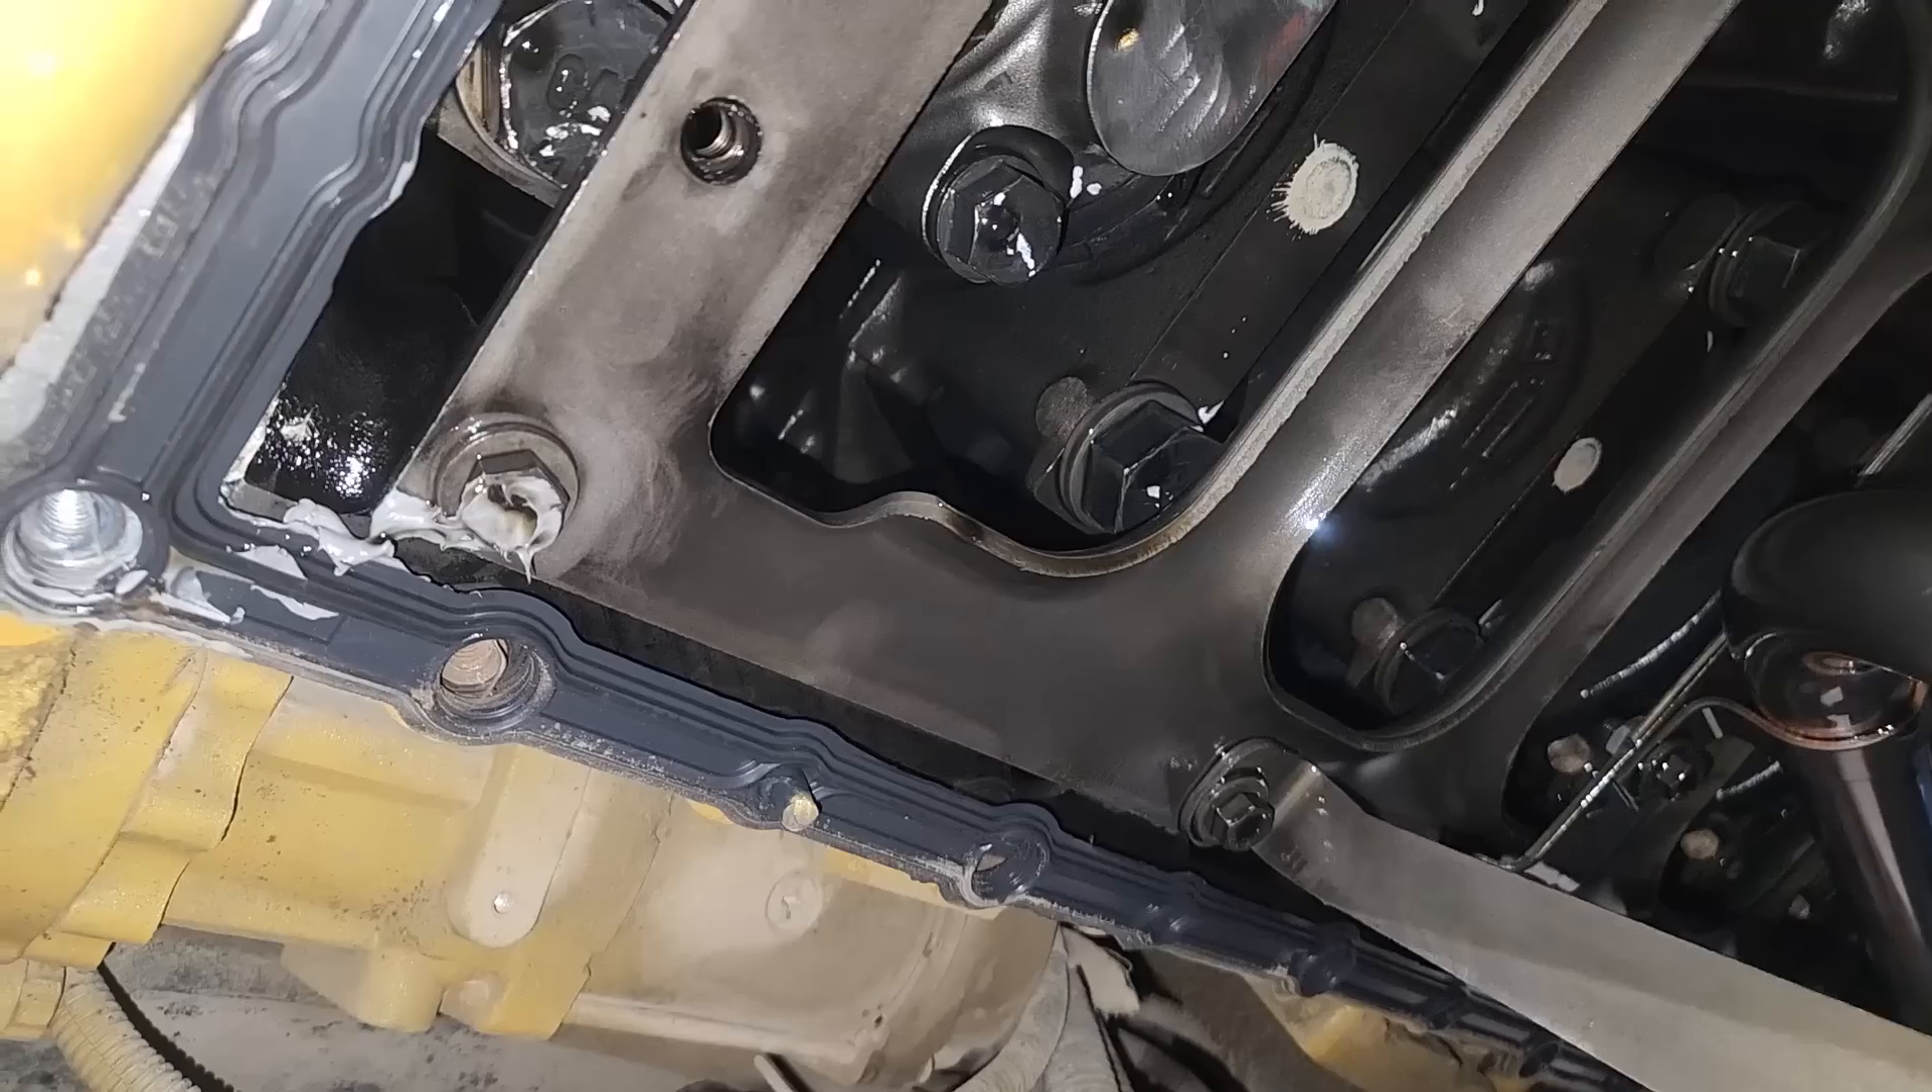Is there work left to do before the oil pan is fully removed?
No.